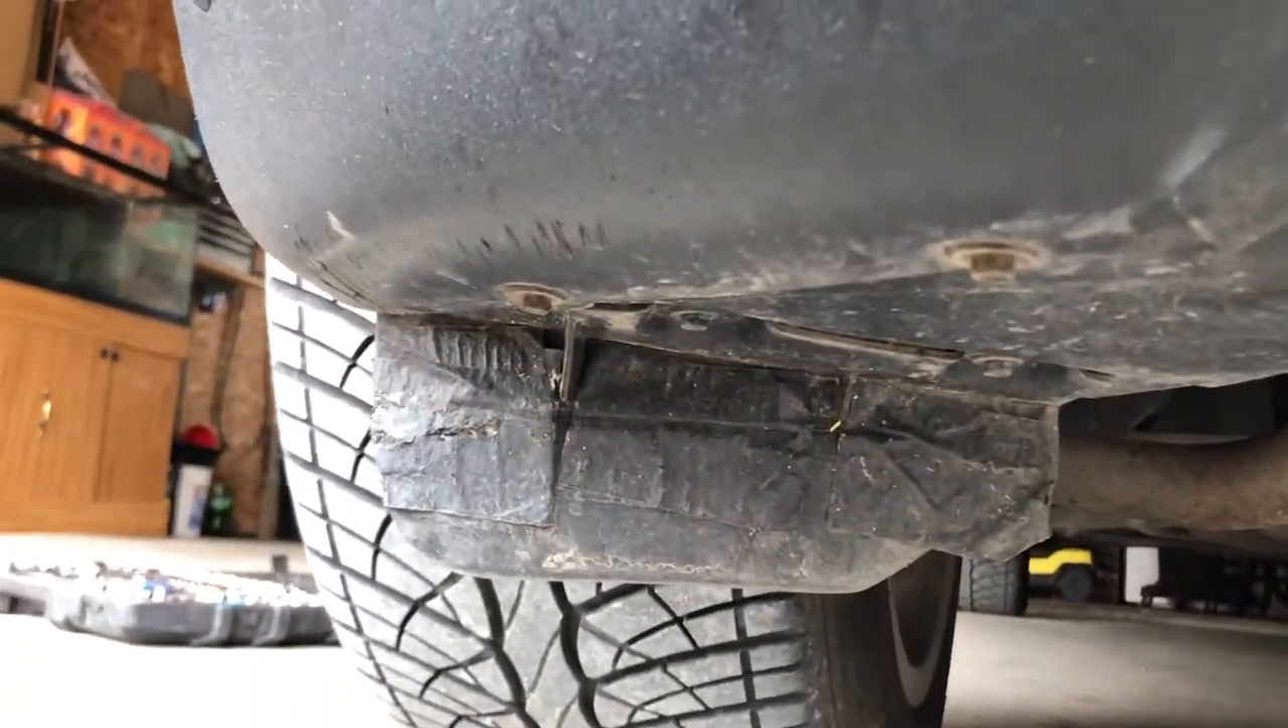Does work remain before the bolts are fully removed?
Yes.